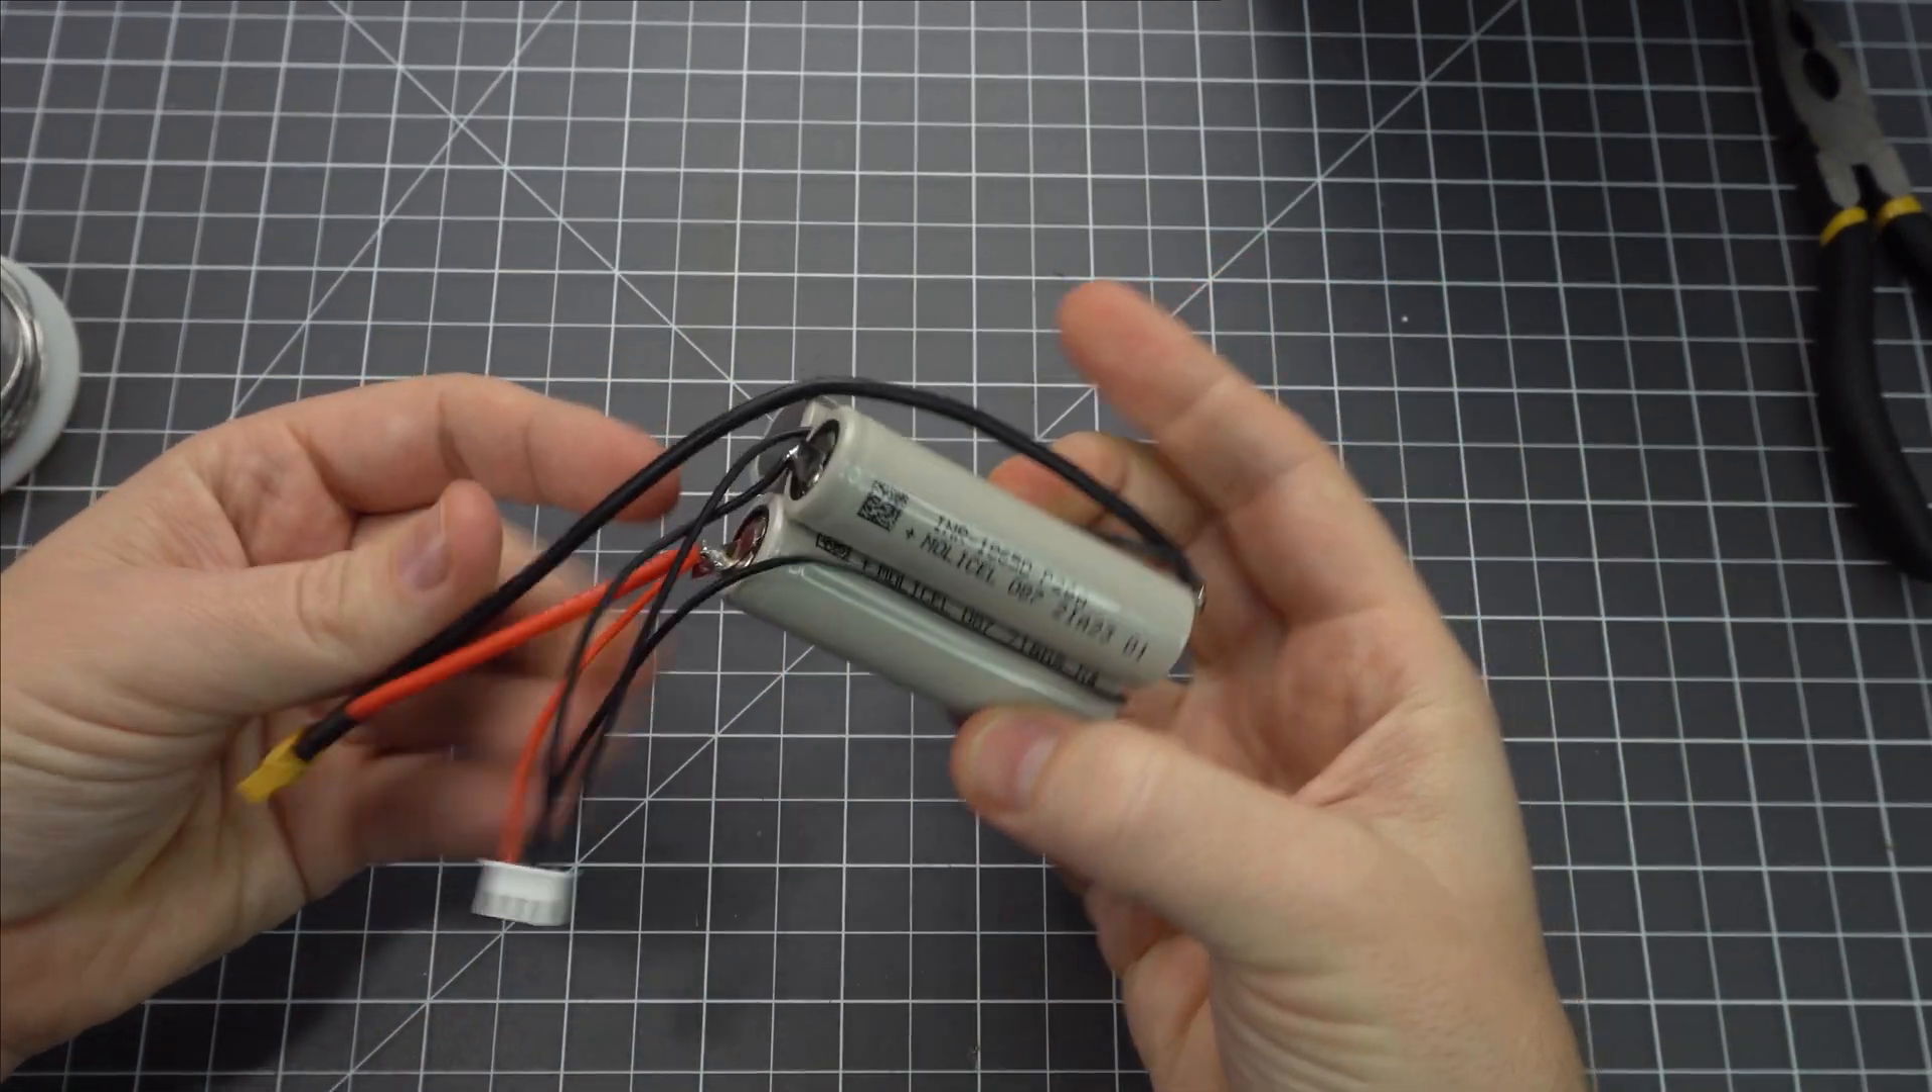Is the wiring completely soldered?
Yes.